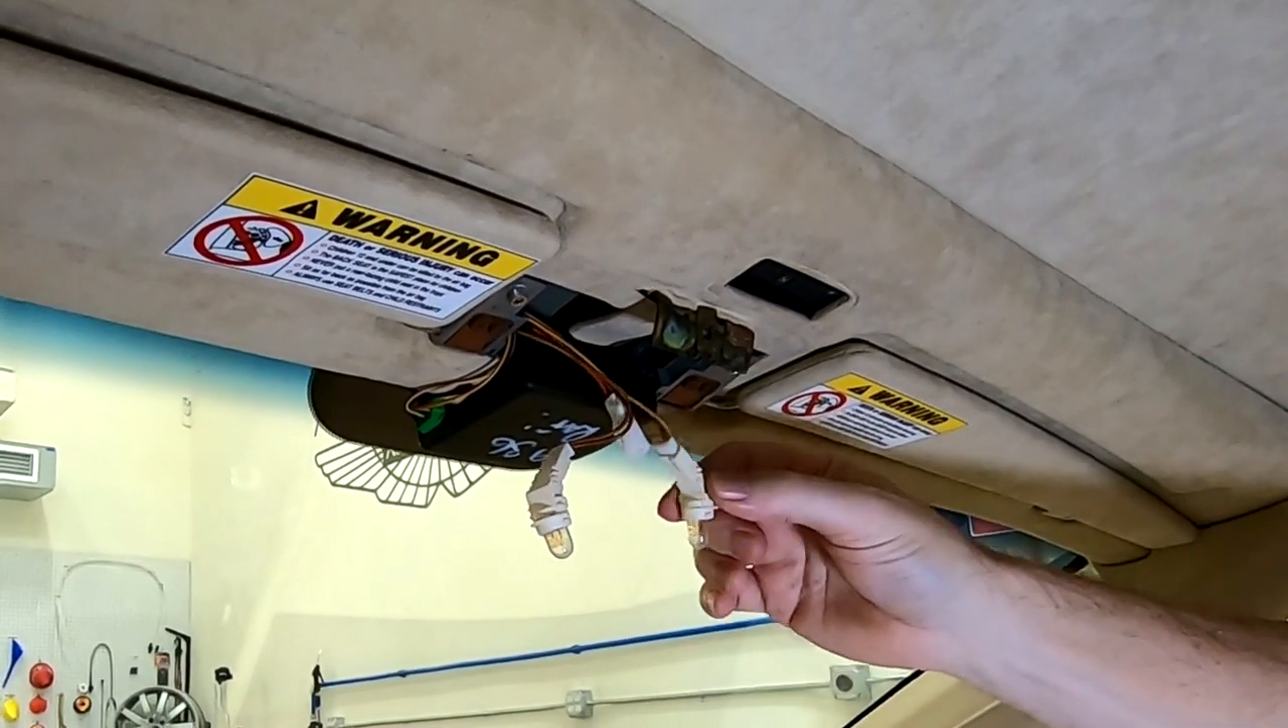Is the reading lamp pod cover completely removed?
Yes.